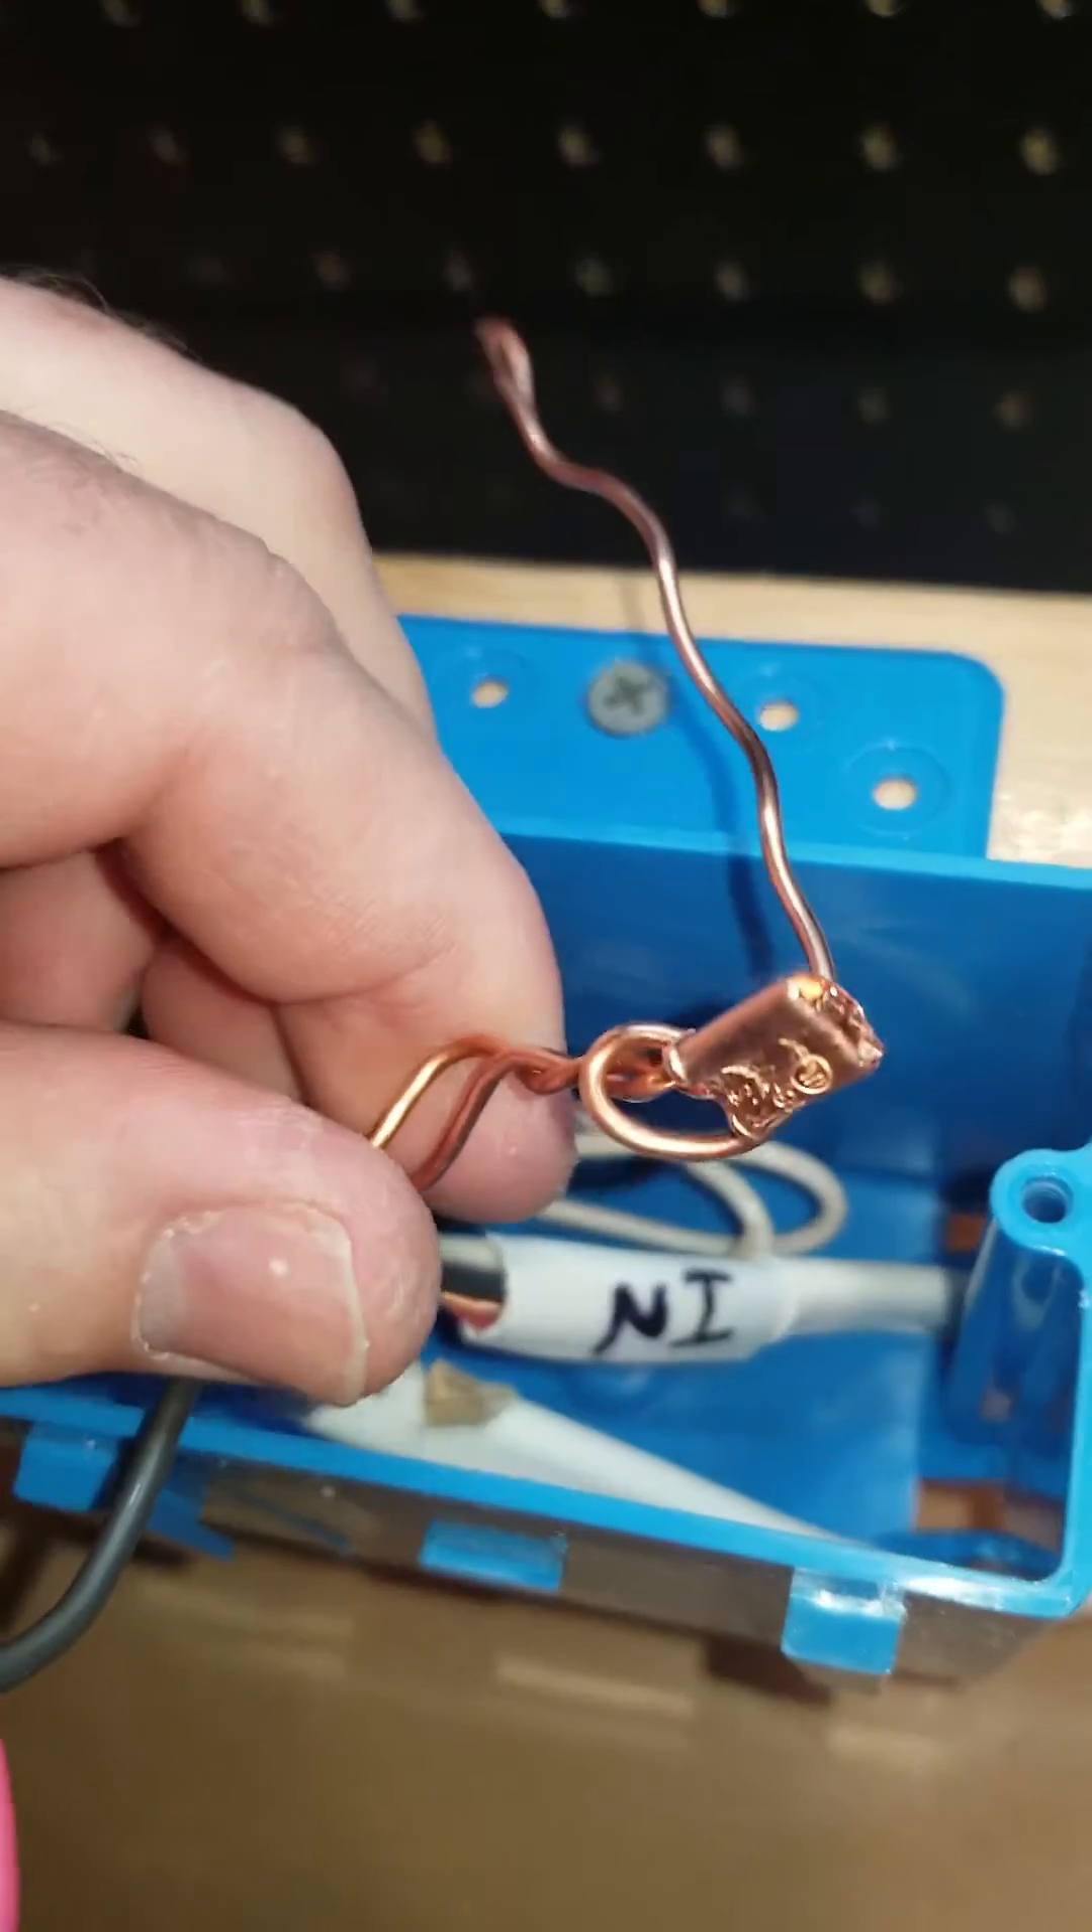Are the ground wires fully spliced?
Yes.